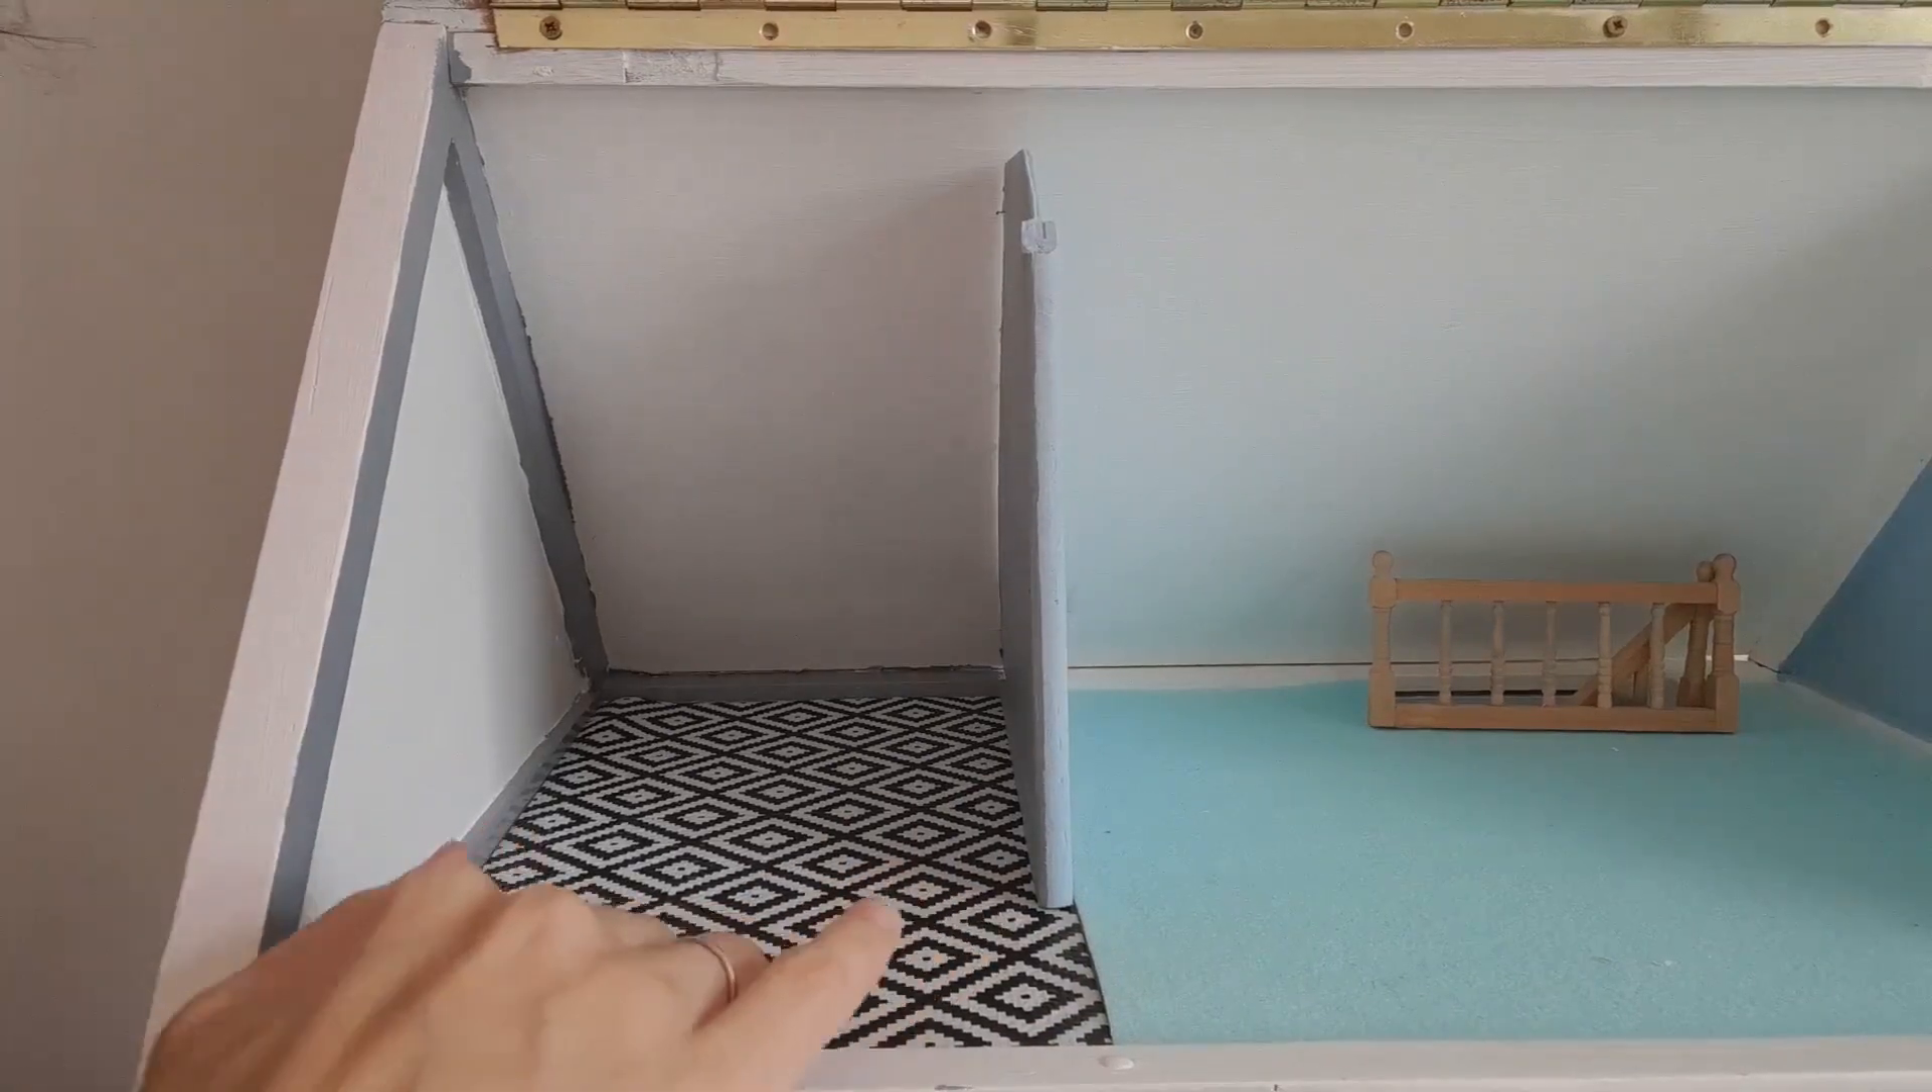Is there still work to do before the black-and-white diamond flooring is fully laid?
No.